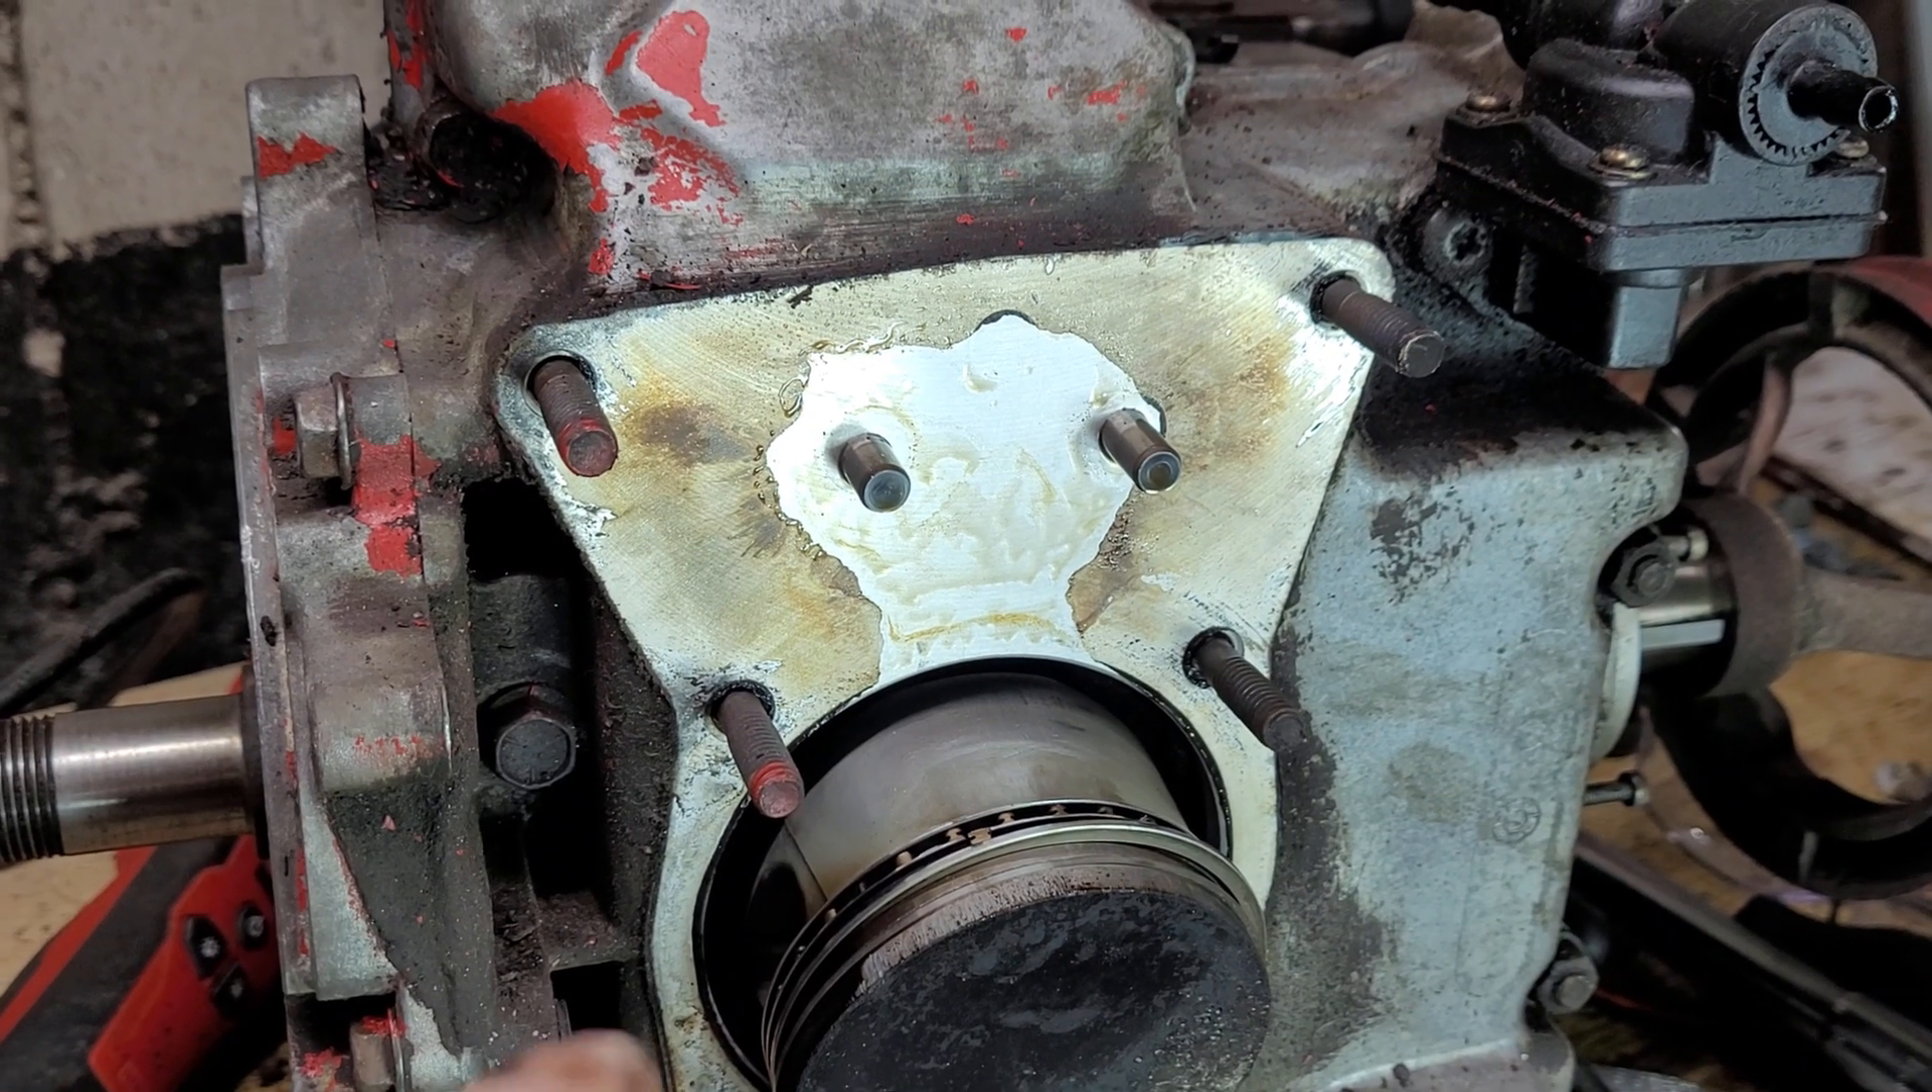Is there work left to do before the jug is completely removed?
No.